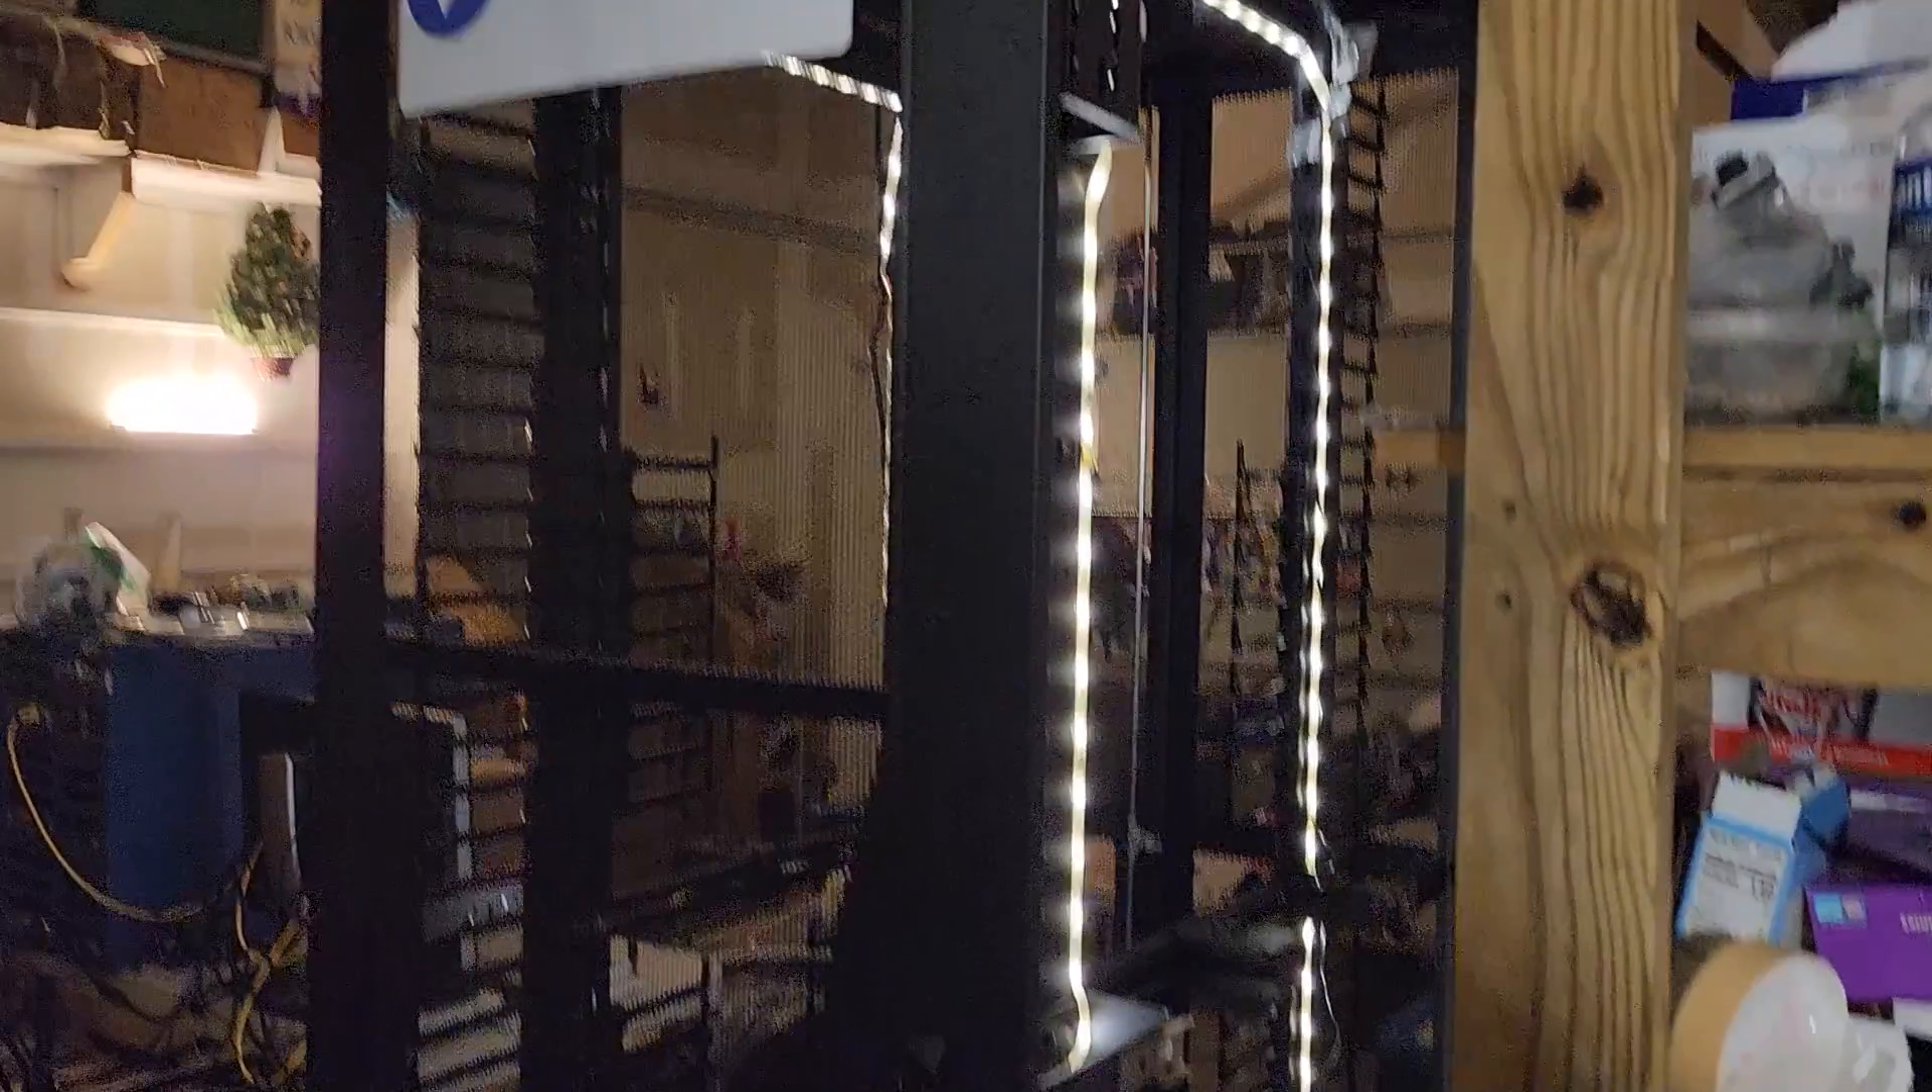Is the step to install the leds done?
Yes.